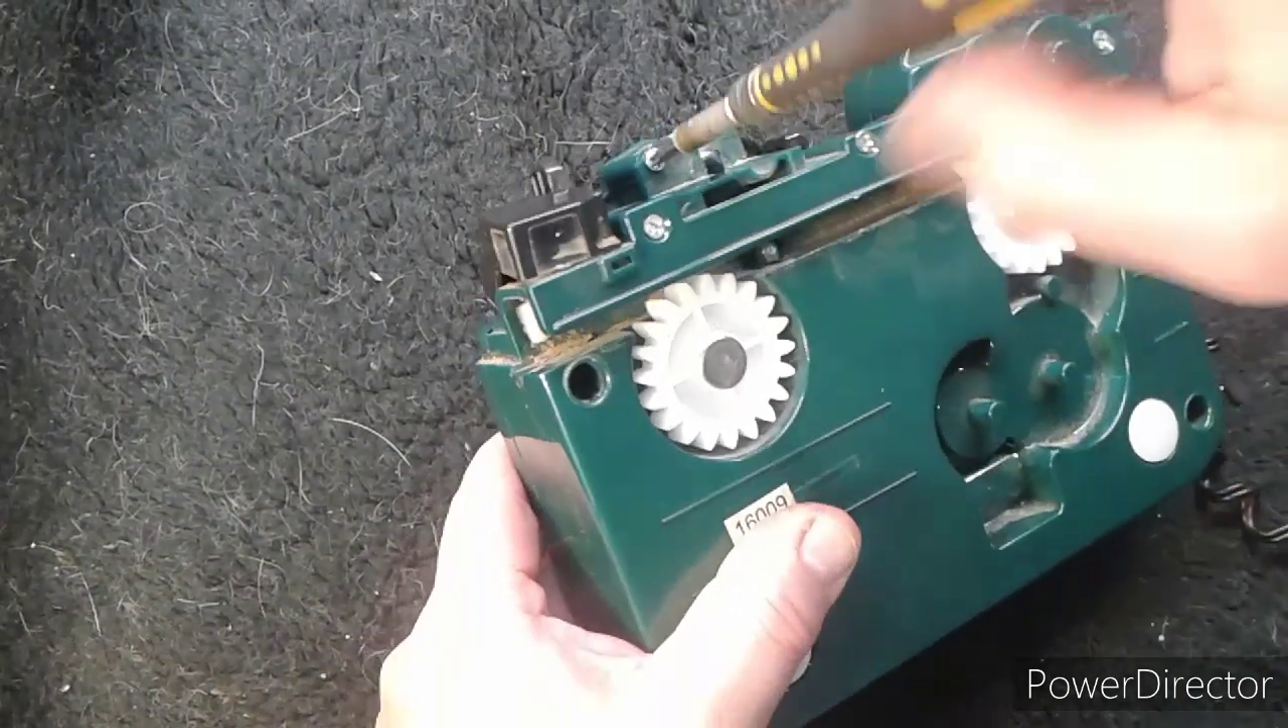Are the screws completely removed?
No.